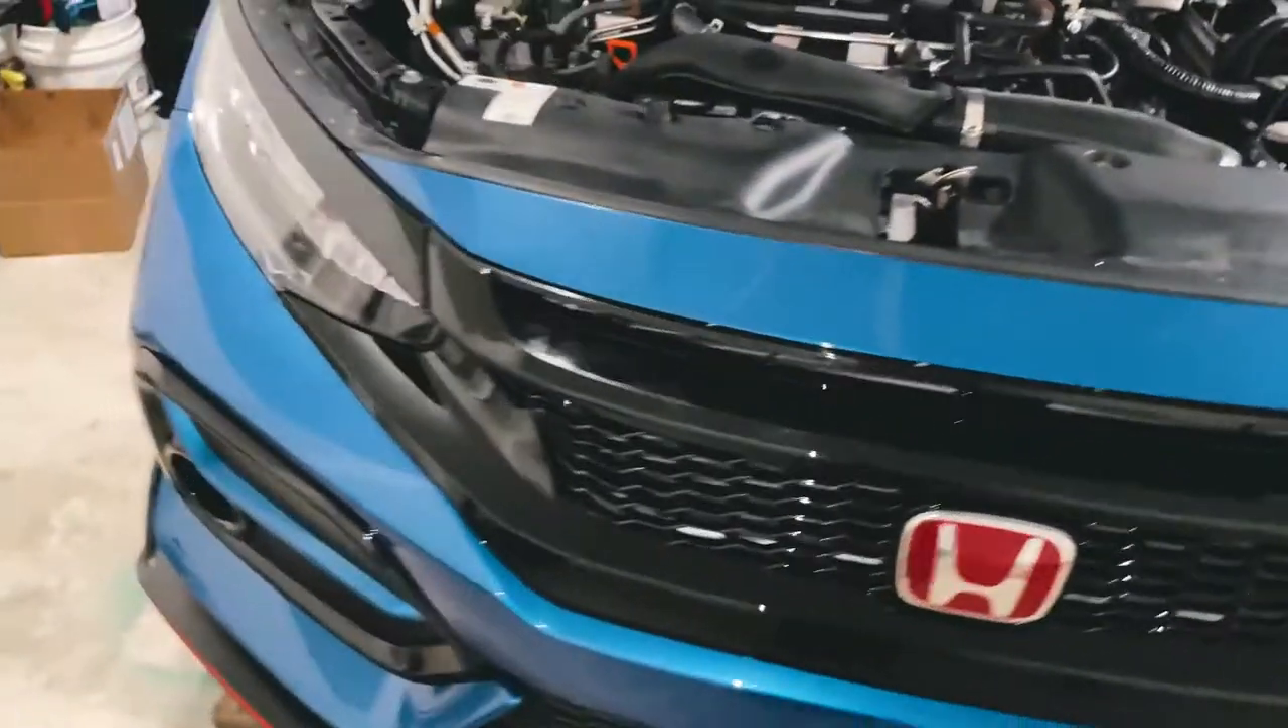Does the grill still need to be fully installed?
No.